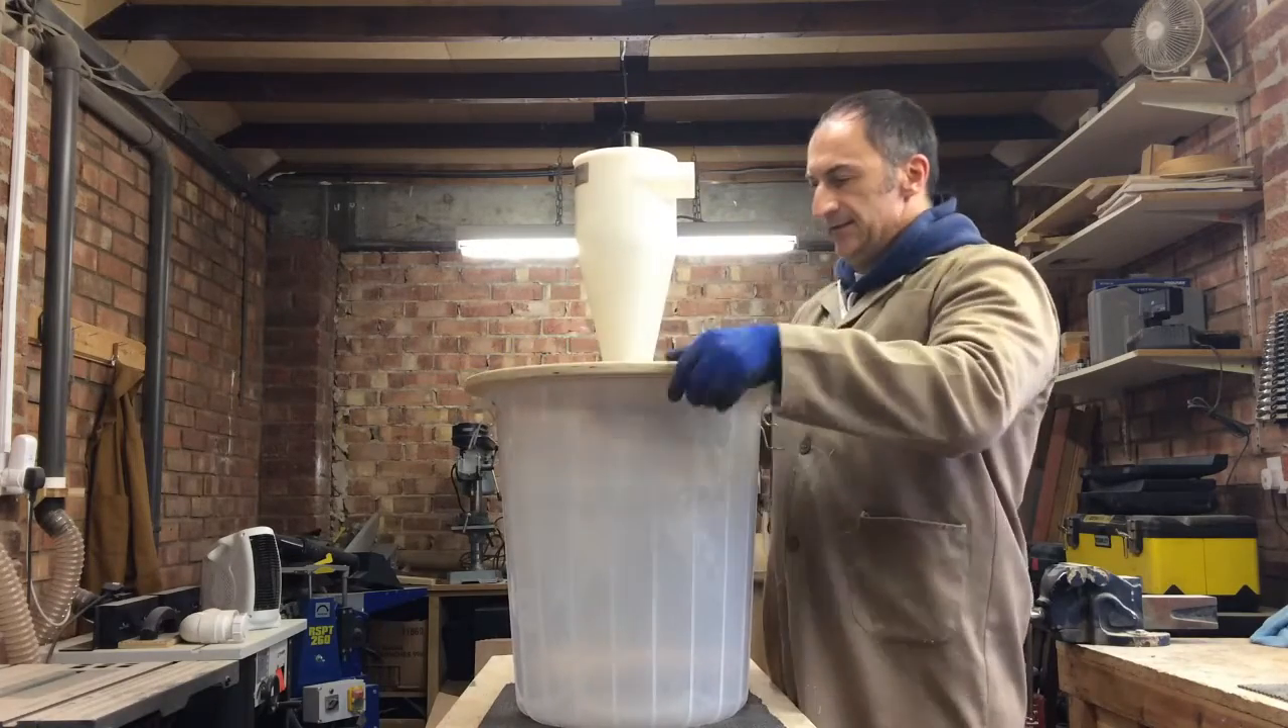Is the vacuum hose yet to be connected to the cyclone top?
Yes.